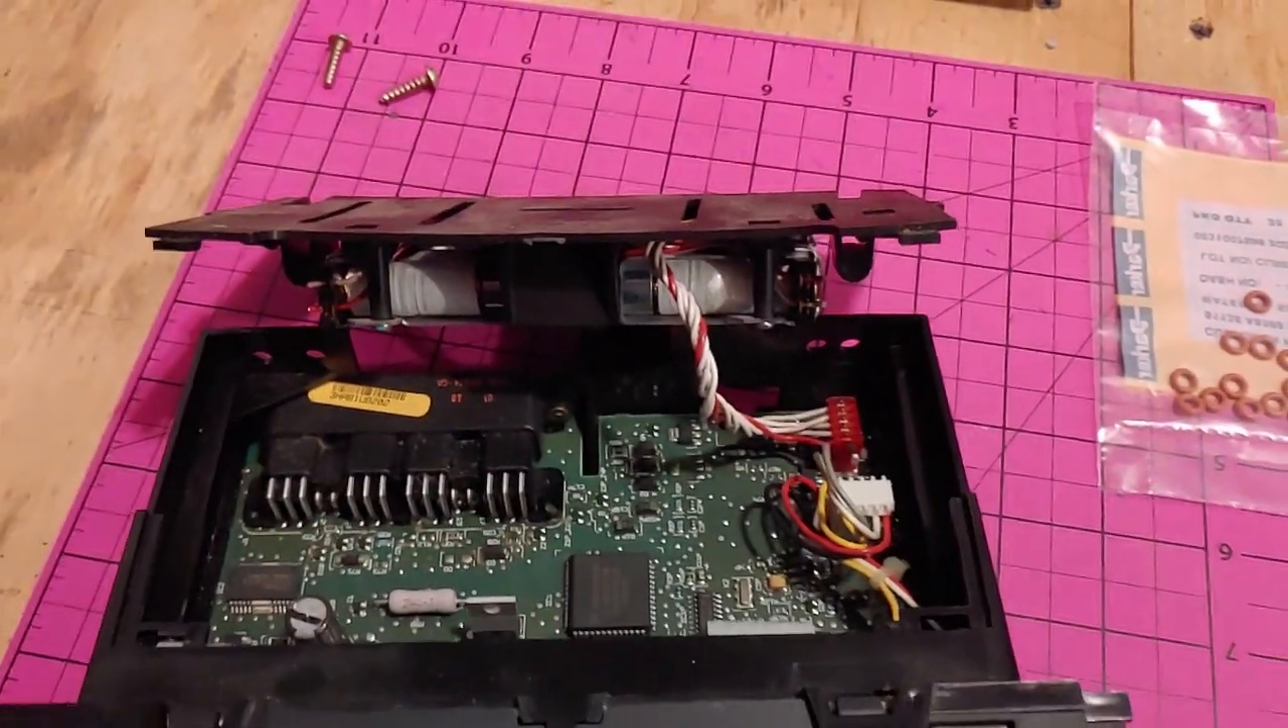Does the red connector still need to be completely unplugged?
Yes.